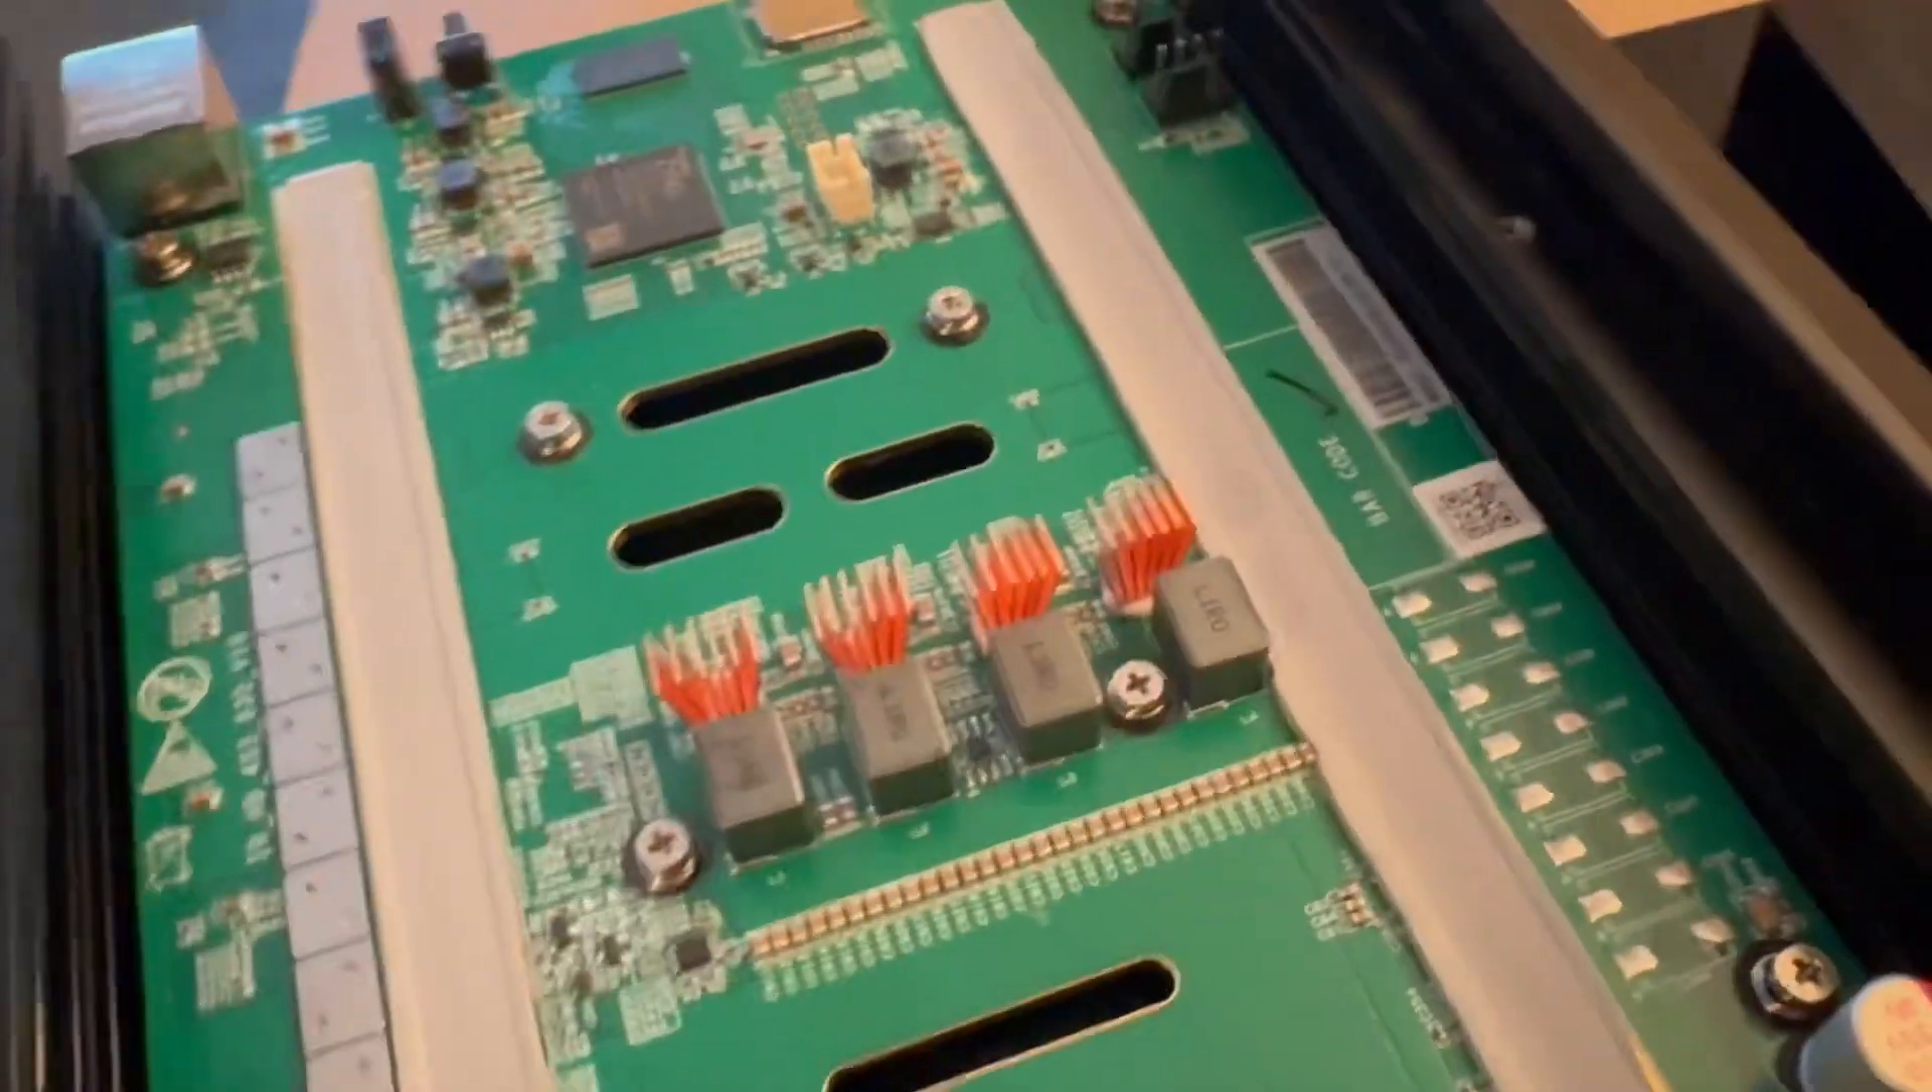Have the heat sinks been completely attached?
Yes.